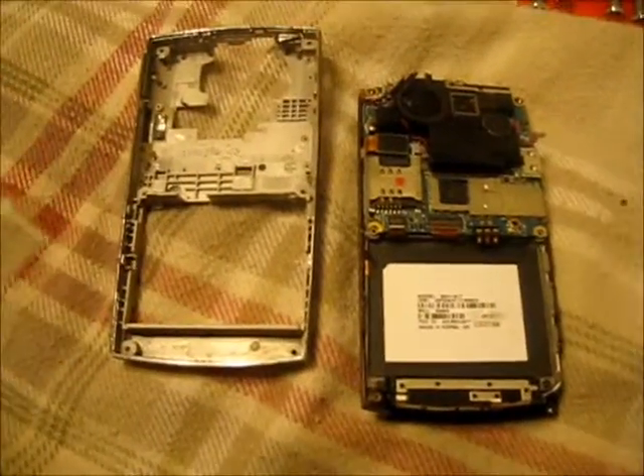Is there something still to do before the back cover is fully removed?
No.